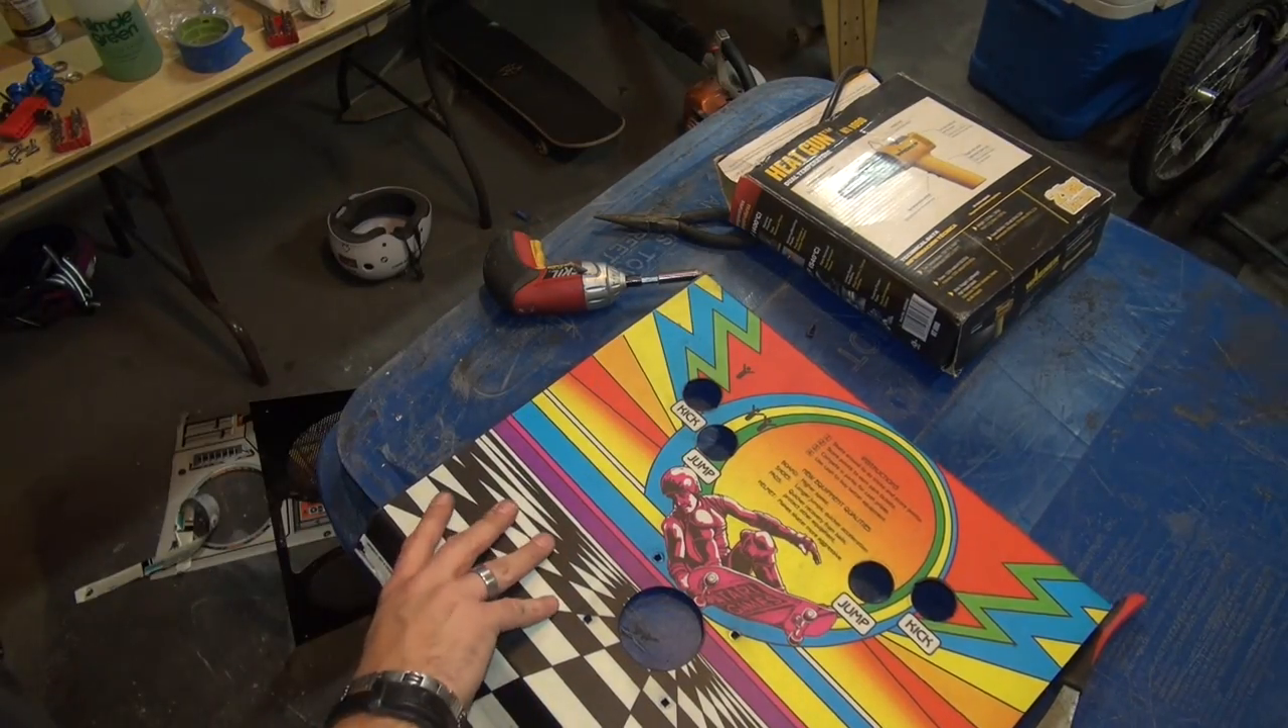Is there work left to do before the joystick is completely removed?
No.